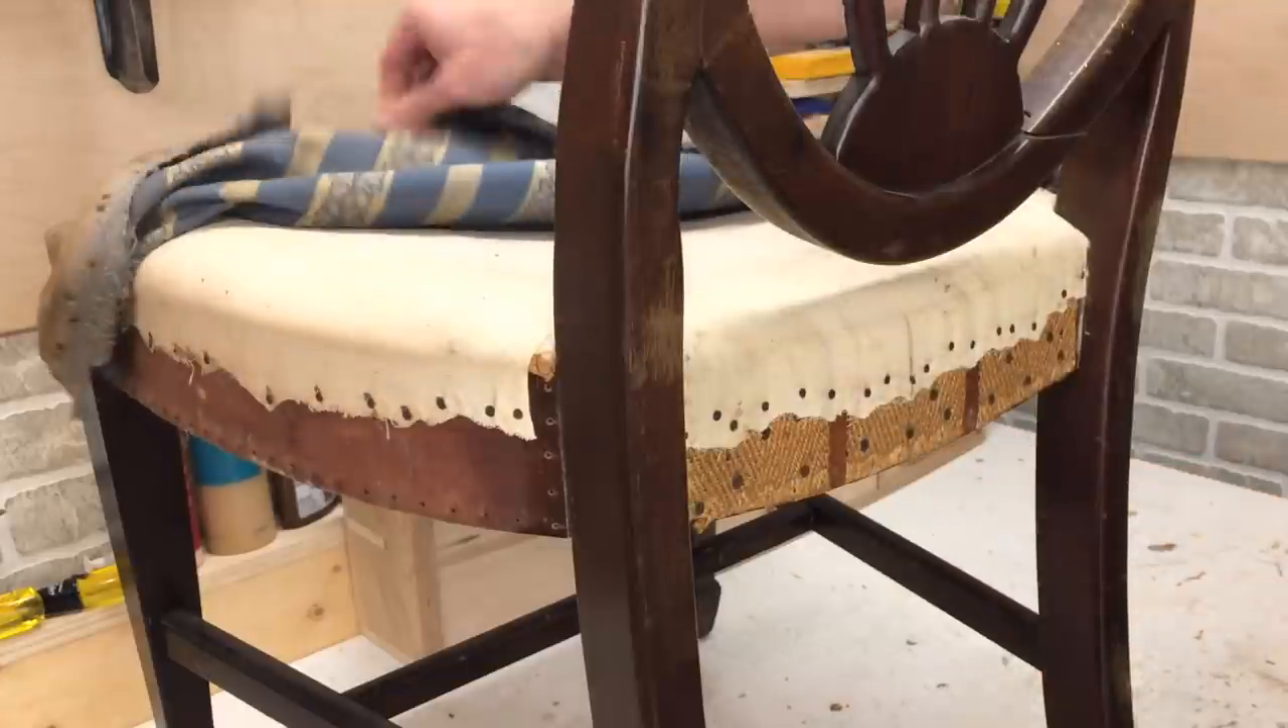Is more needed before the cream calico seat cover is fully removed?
Yes.